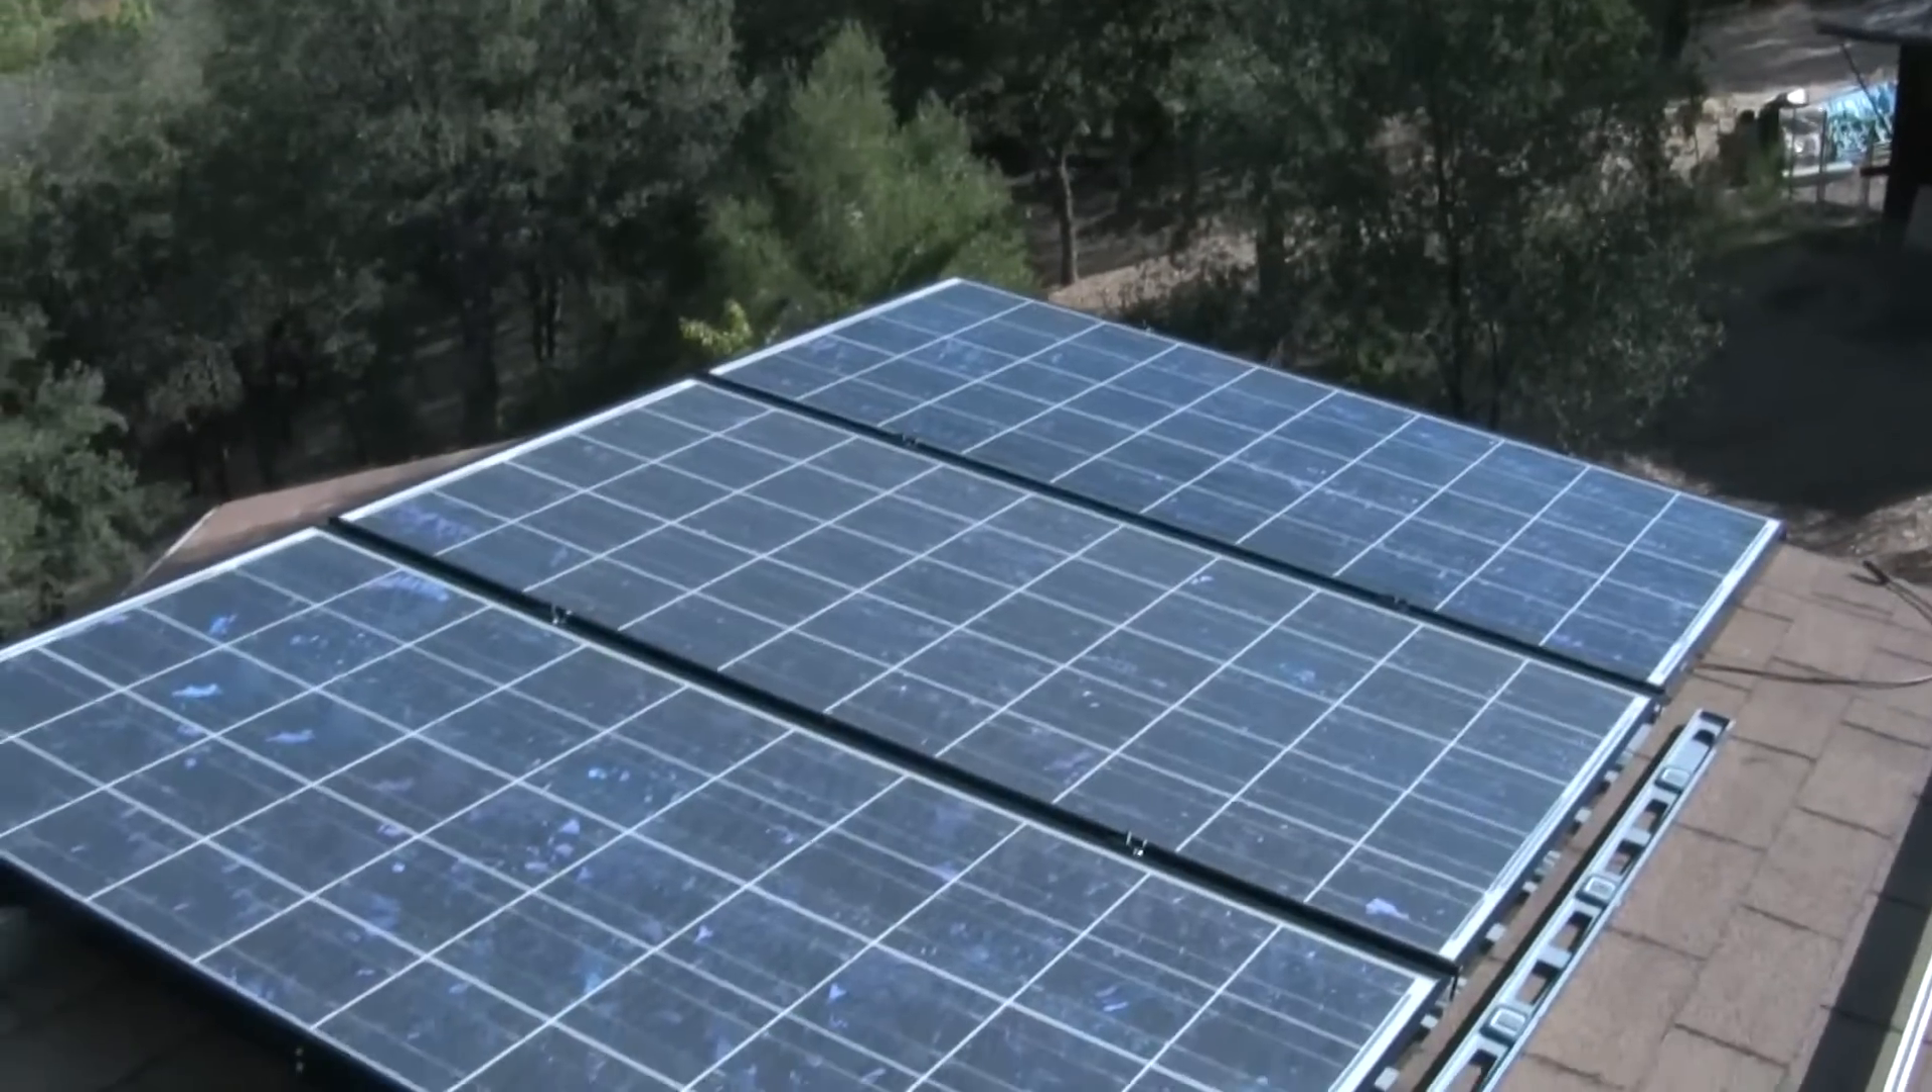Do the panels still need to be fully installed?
No.